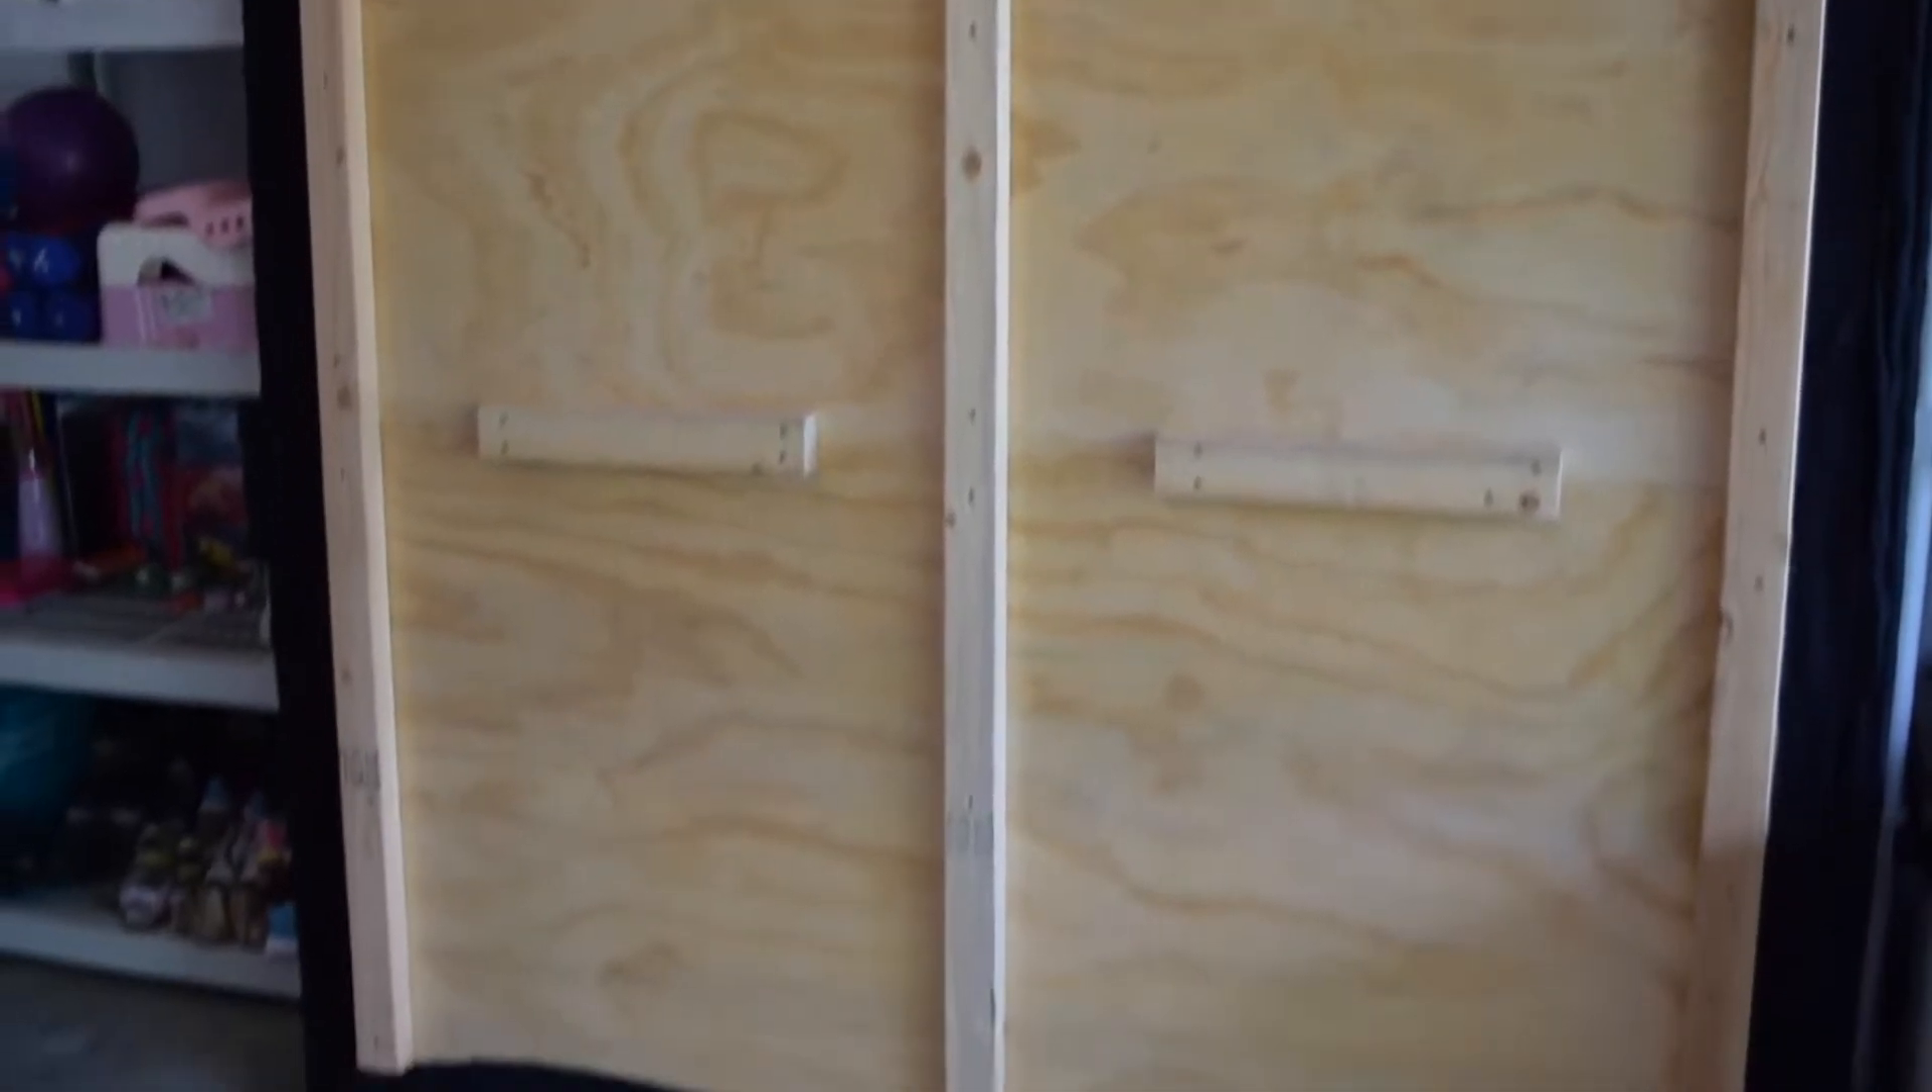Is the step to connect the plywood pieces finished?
Yes.